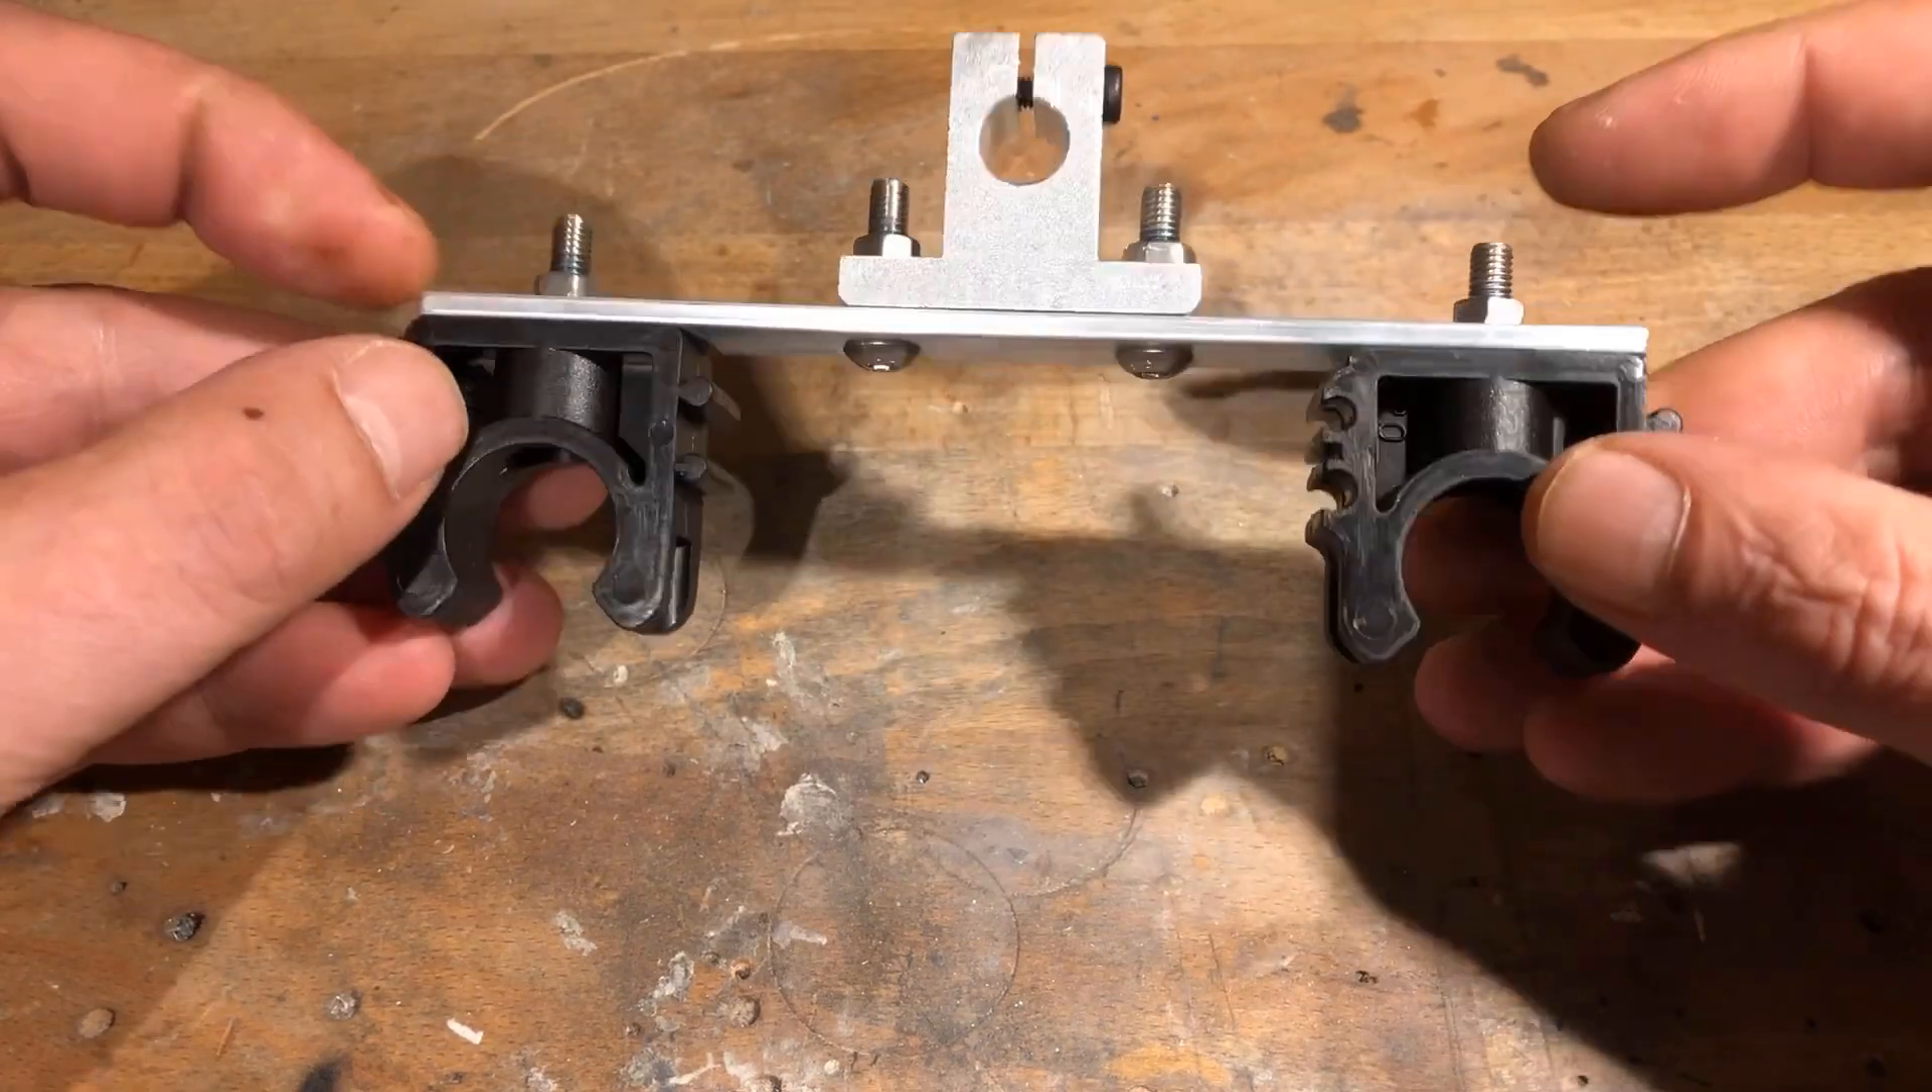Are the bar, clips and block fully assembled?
Yes.